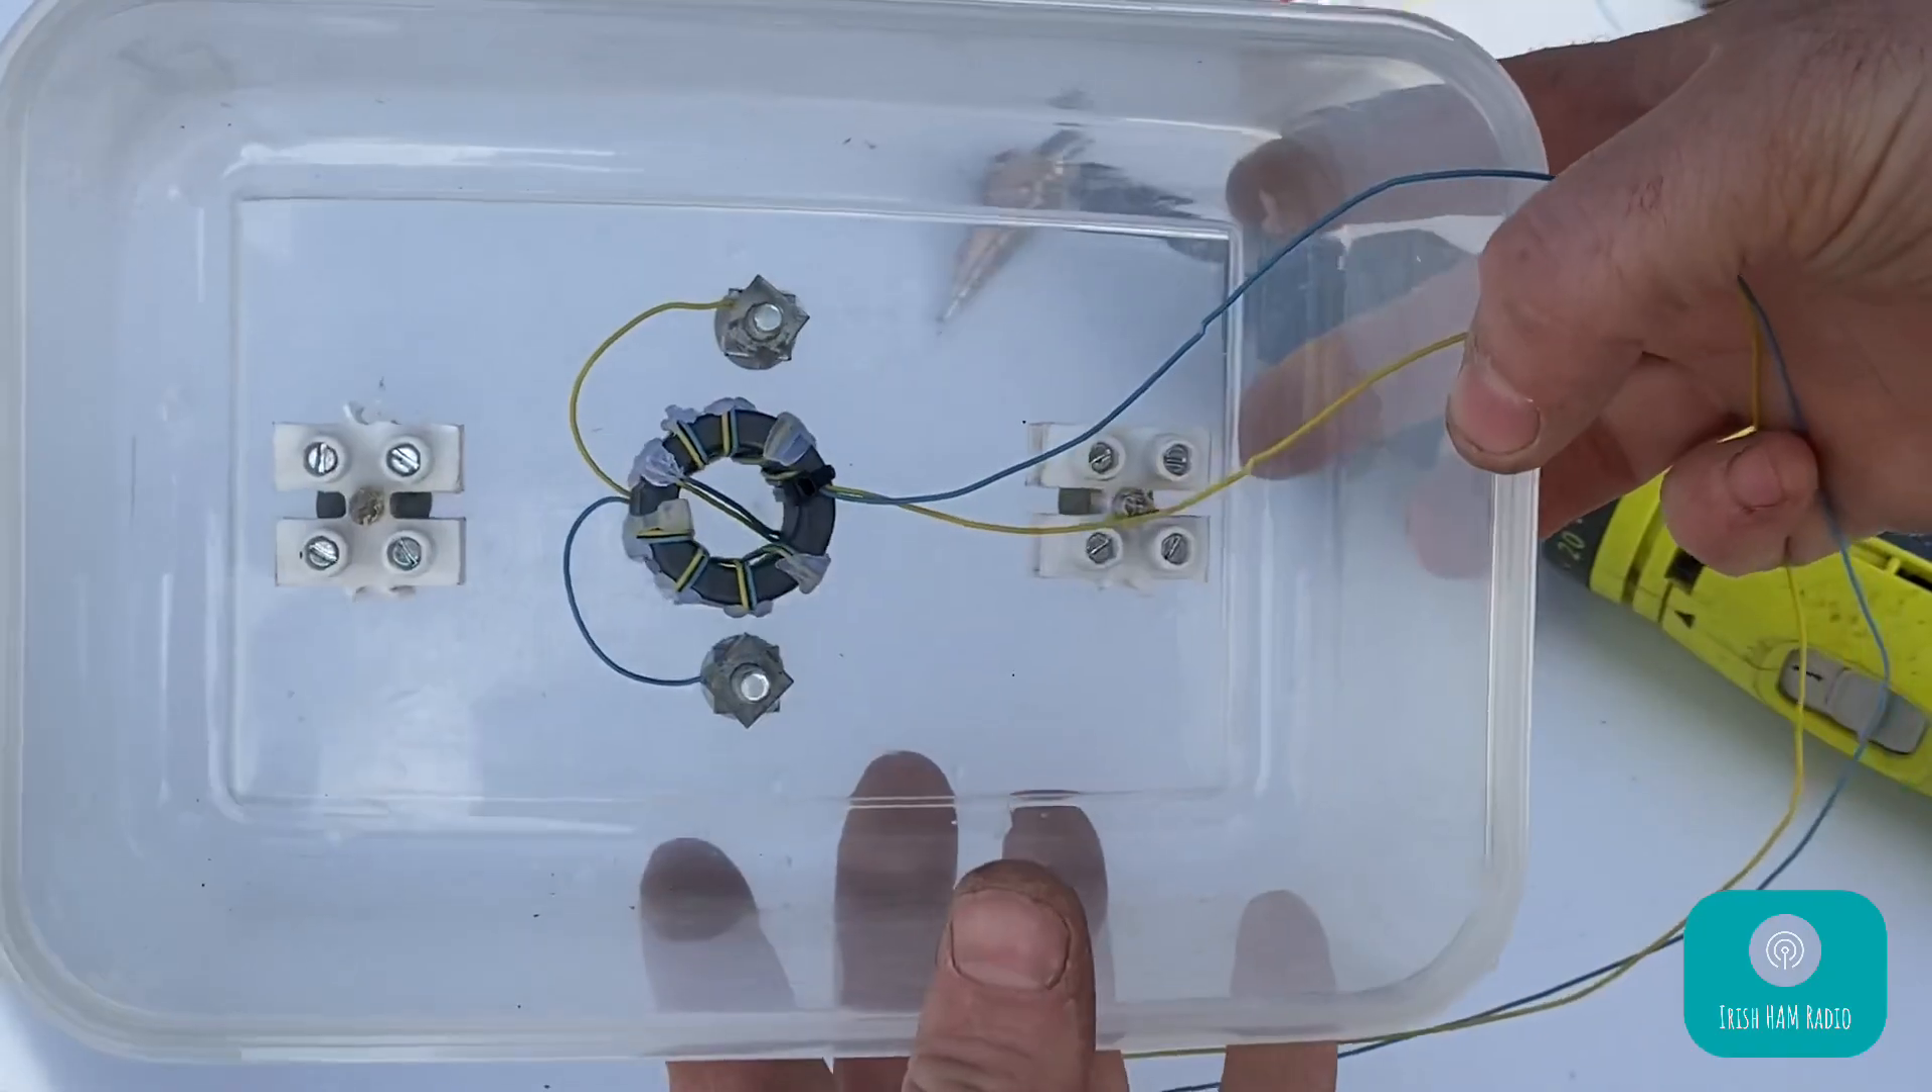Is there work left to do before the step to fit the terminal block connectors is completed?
No.